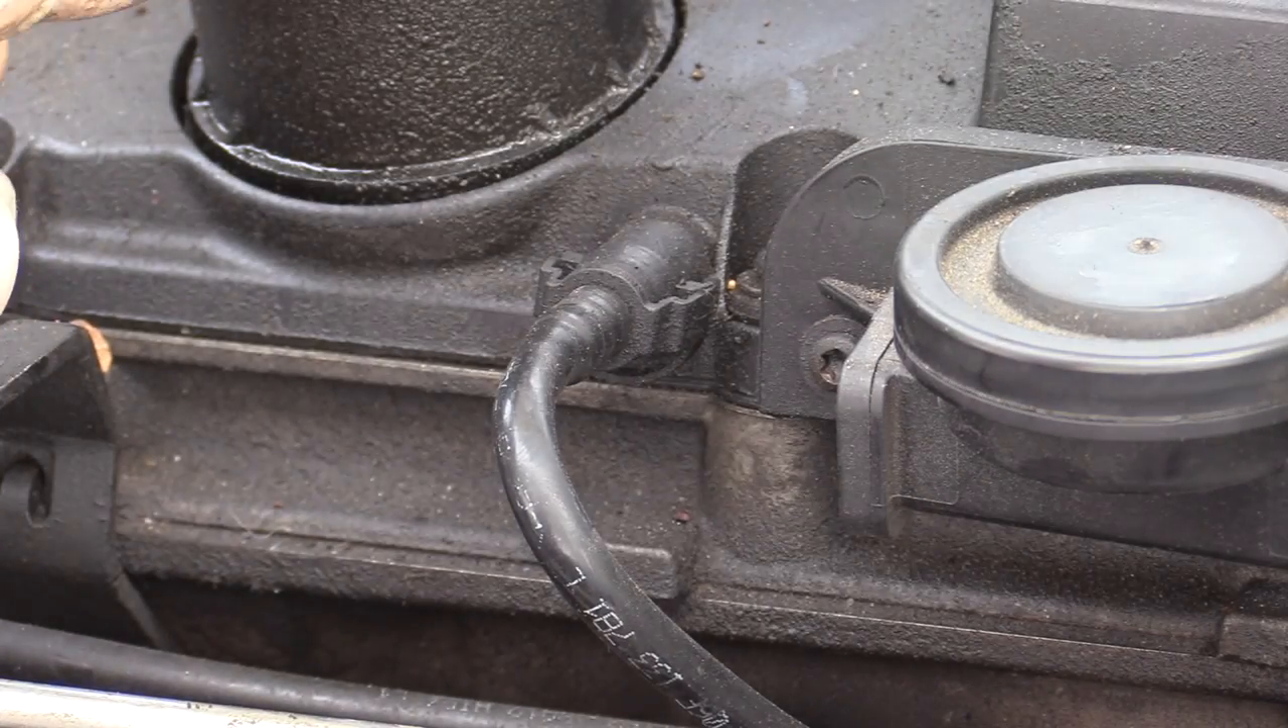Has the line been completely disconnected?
No.